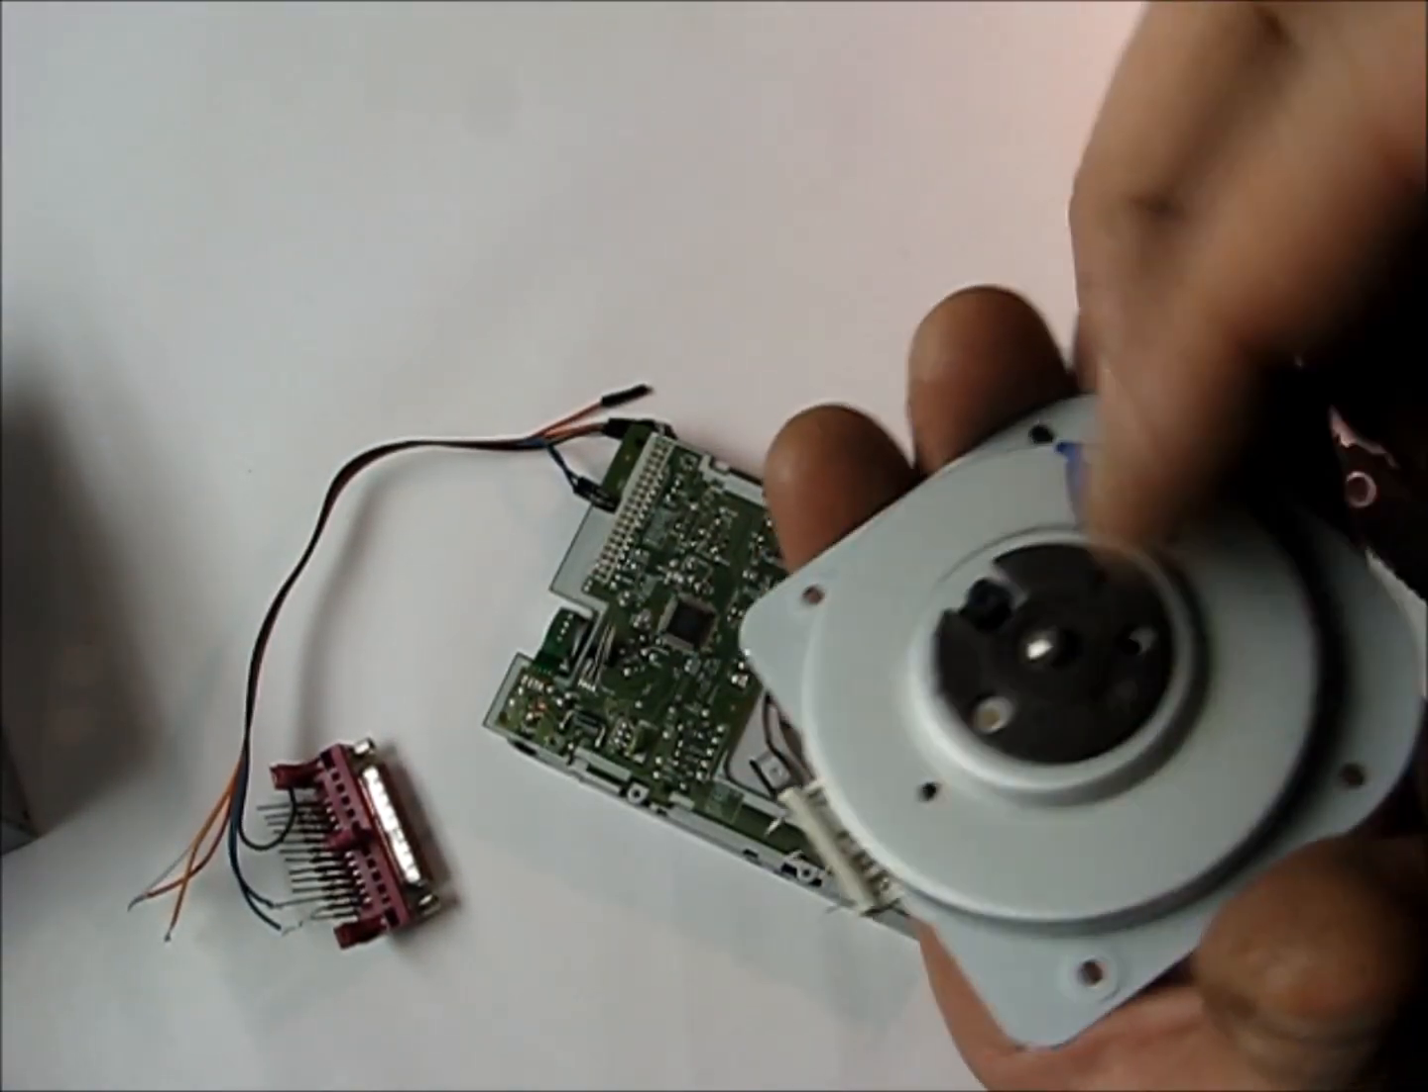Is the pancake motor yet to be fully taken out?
No.